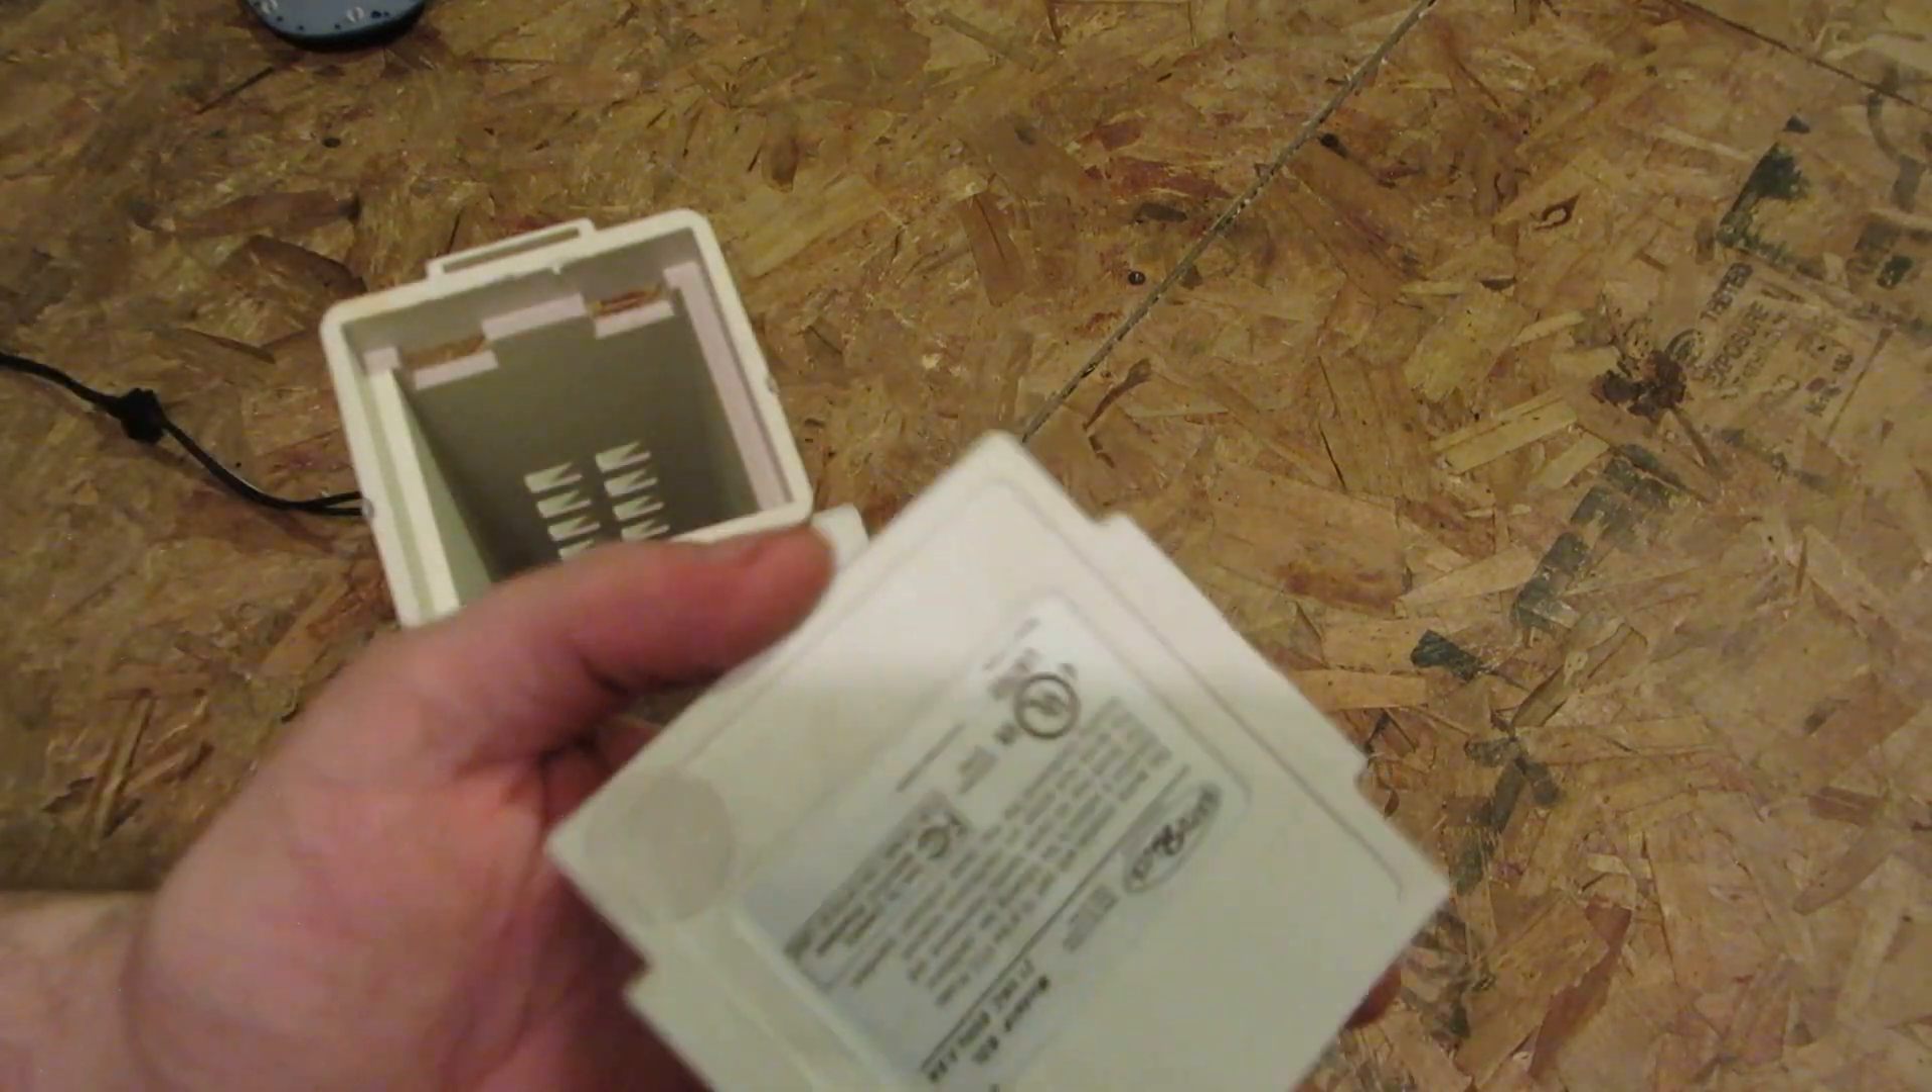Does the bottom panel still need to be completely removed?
No.